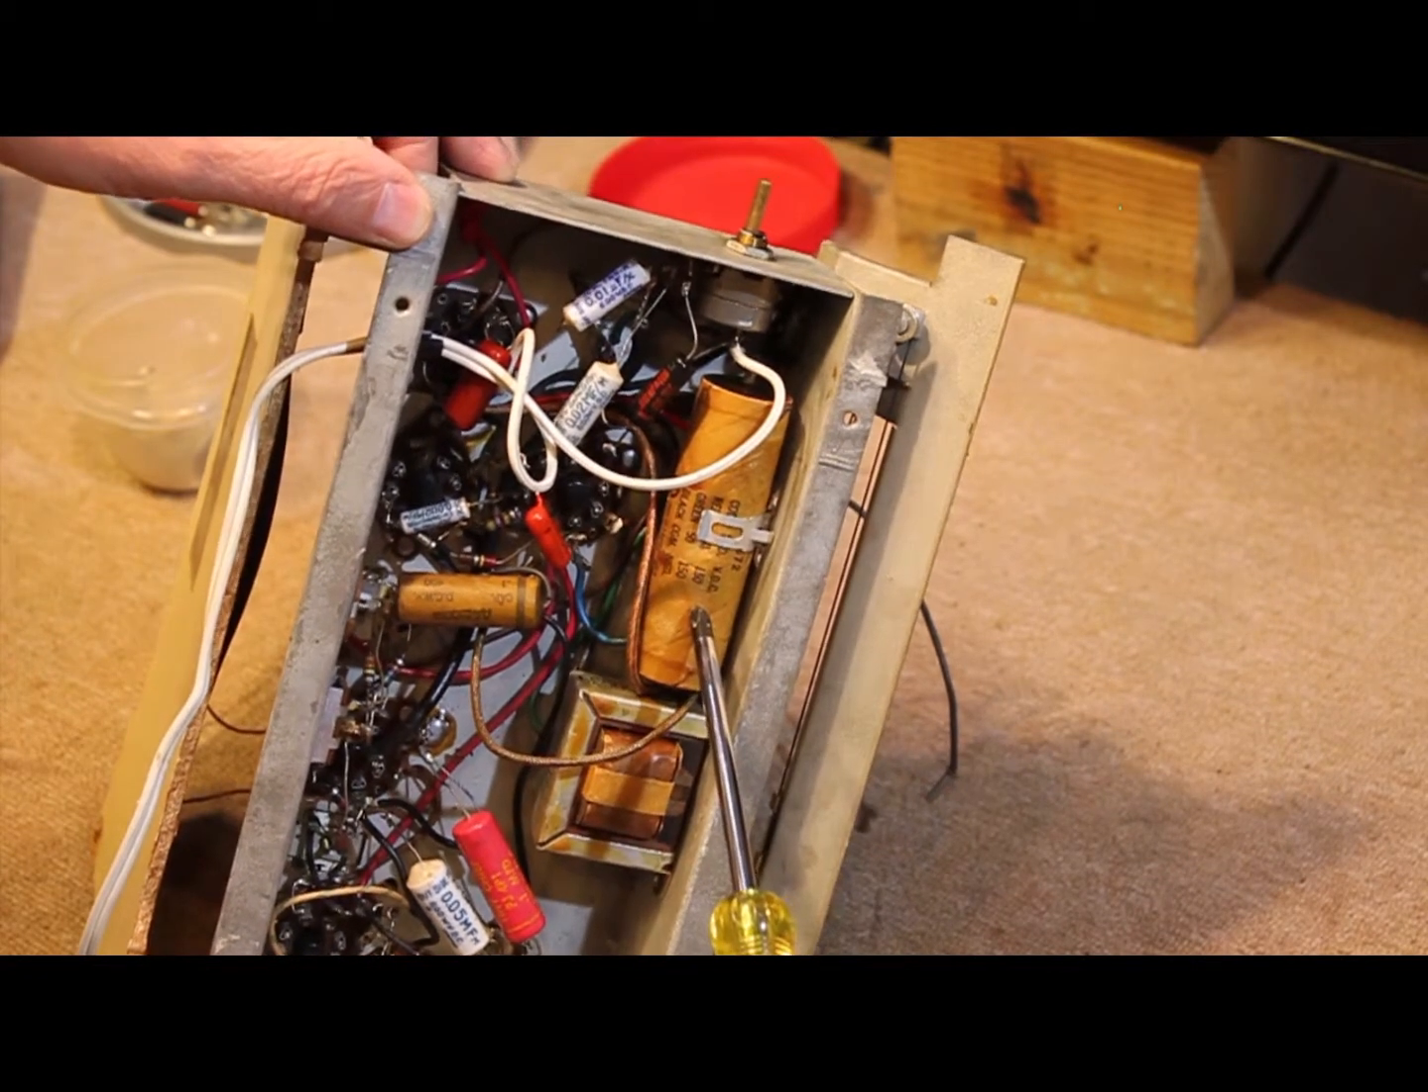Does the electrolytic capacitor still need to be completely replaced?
Yes.